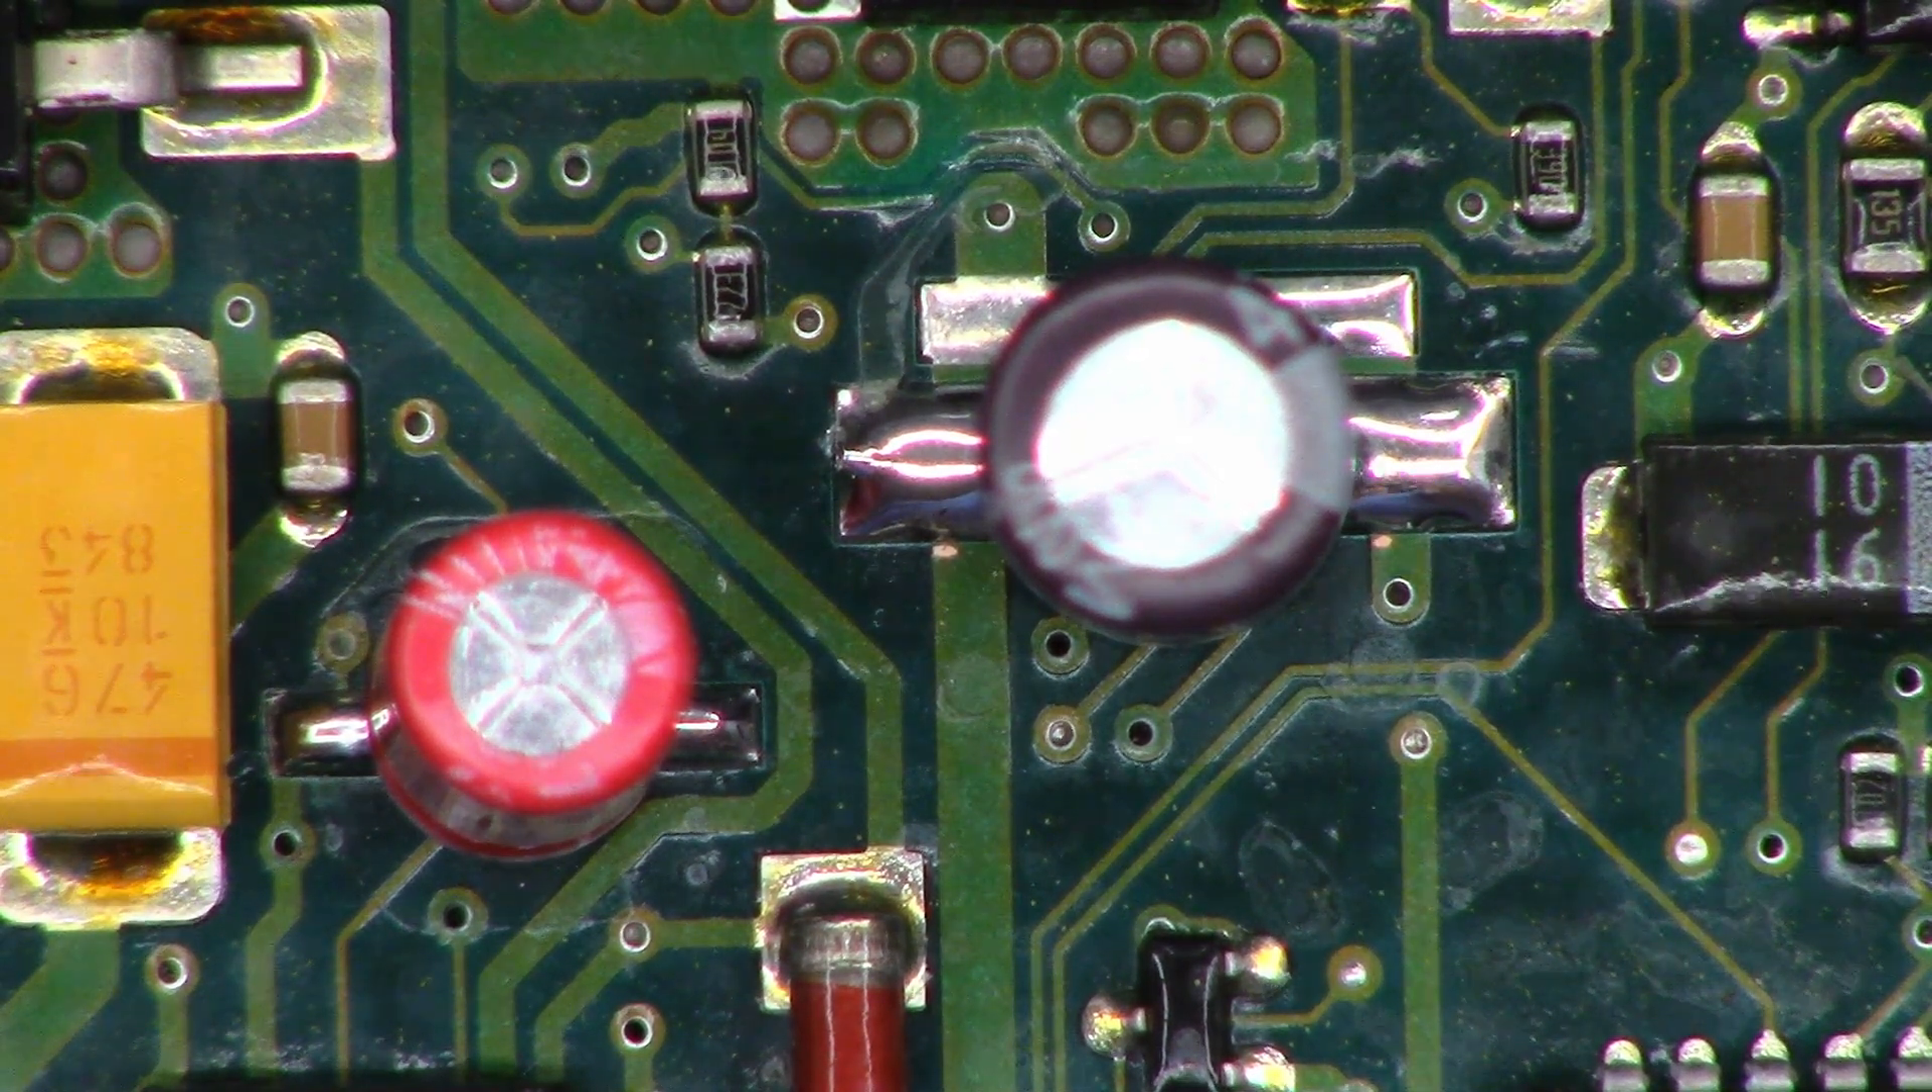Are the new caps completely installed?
Yes.